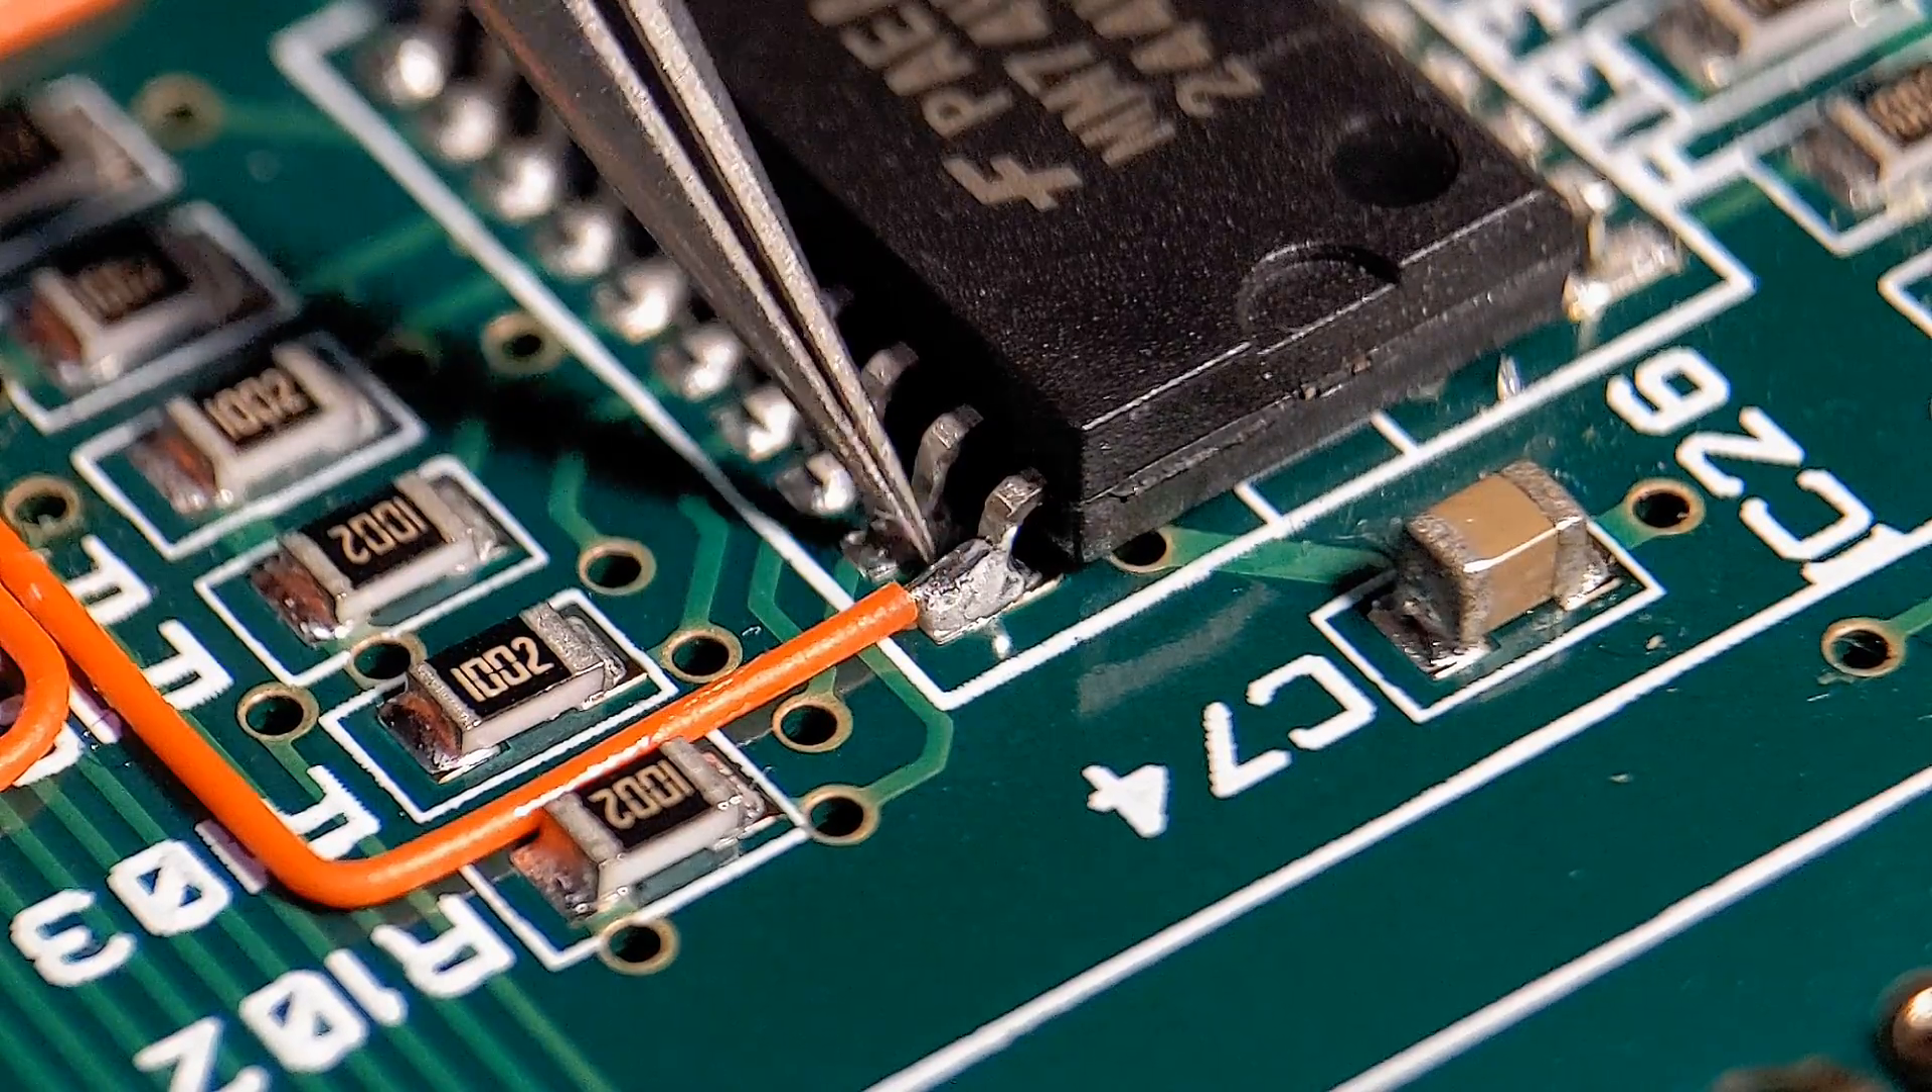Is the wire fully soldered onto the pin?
Yes.